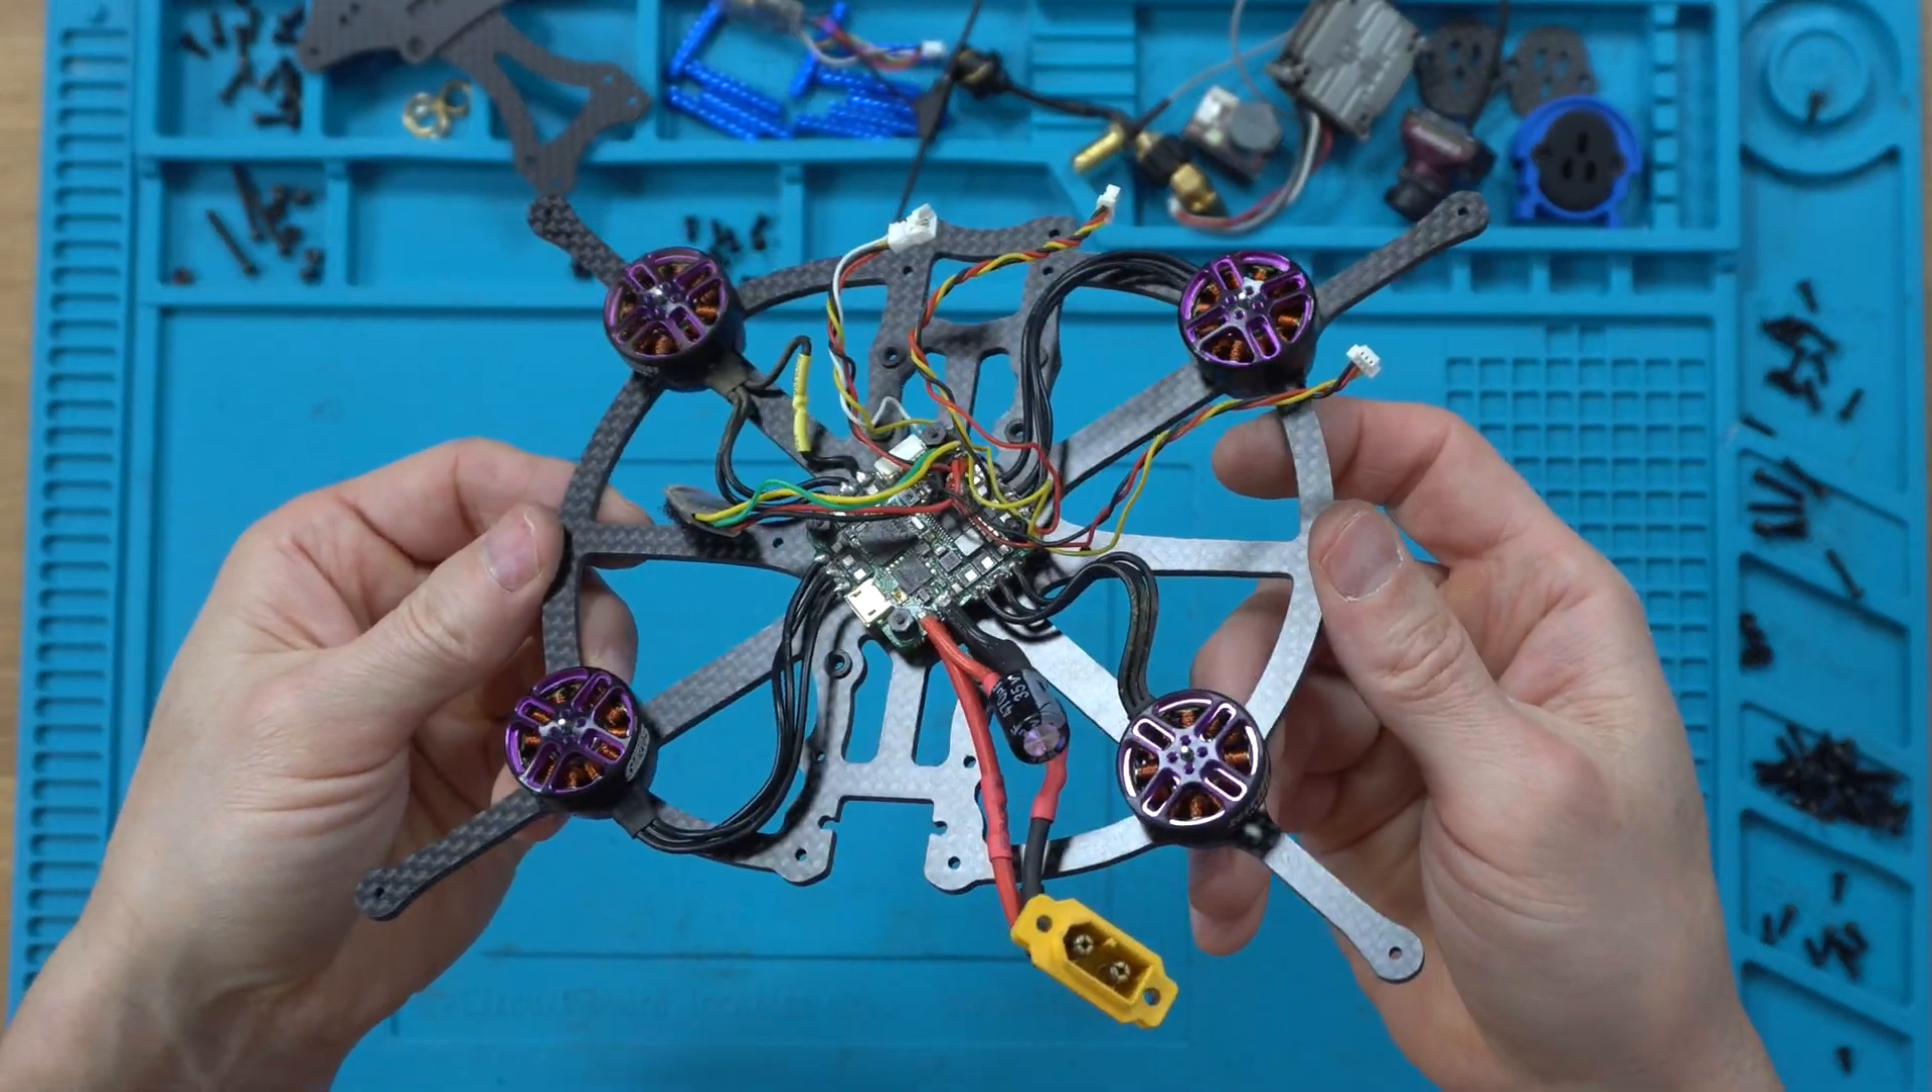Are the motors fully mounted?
Yes.